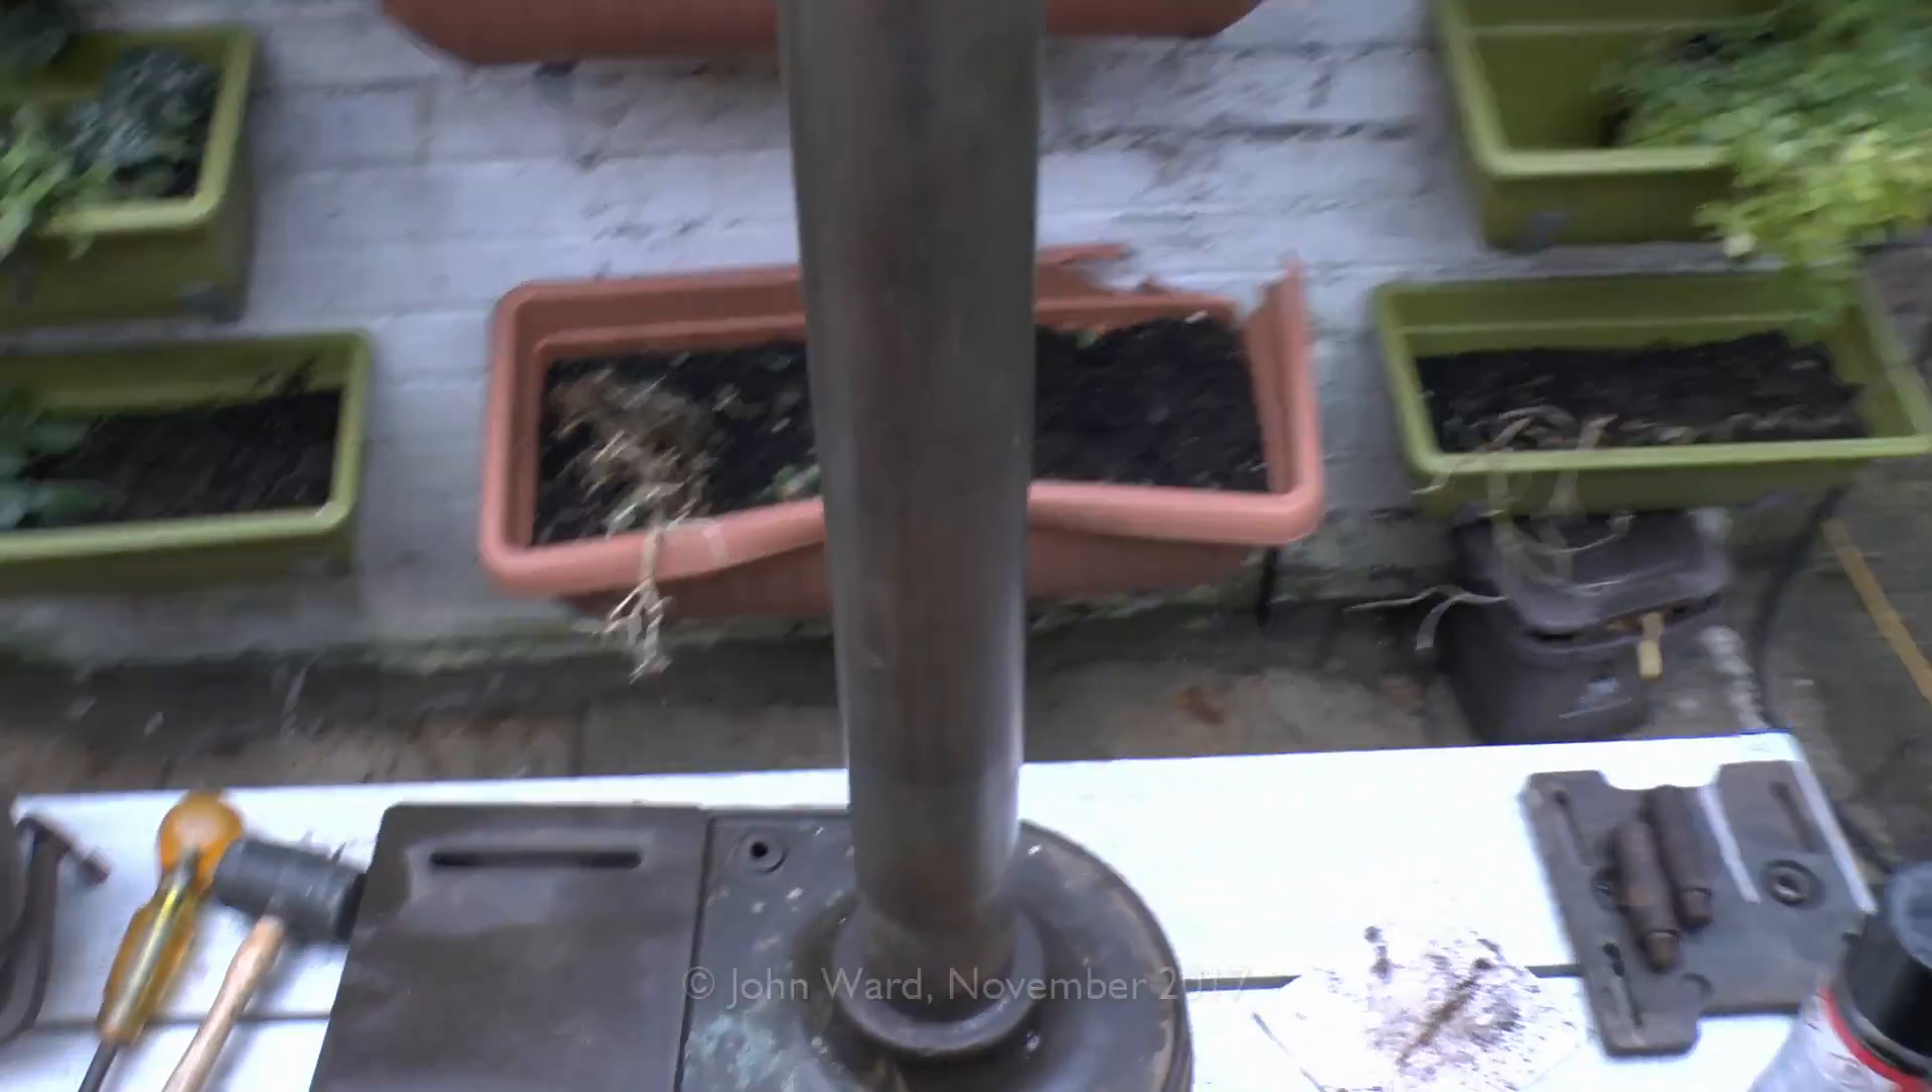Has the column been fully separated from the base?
No.